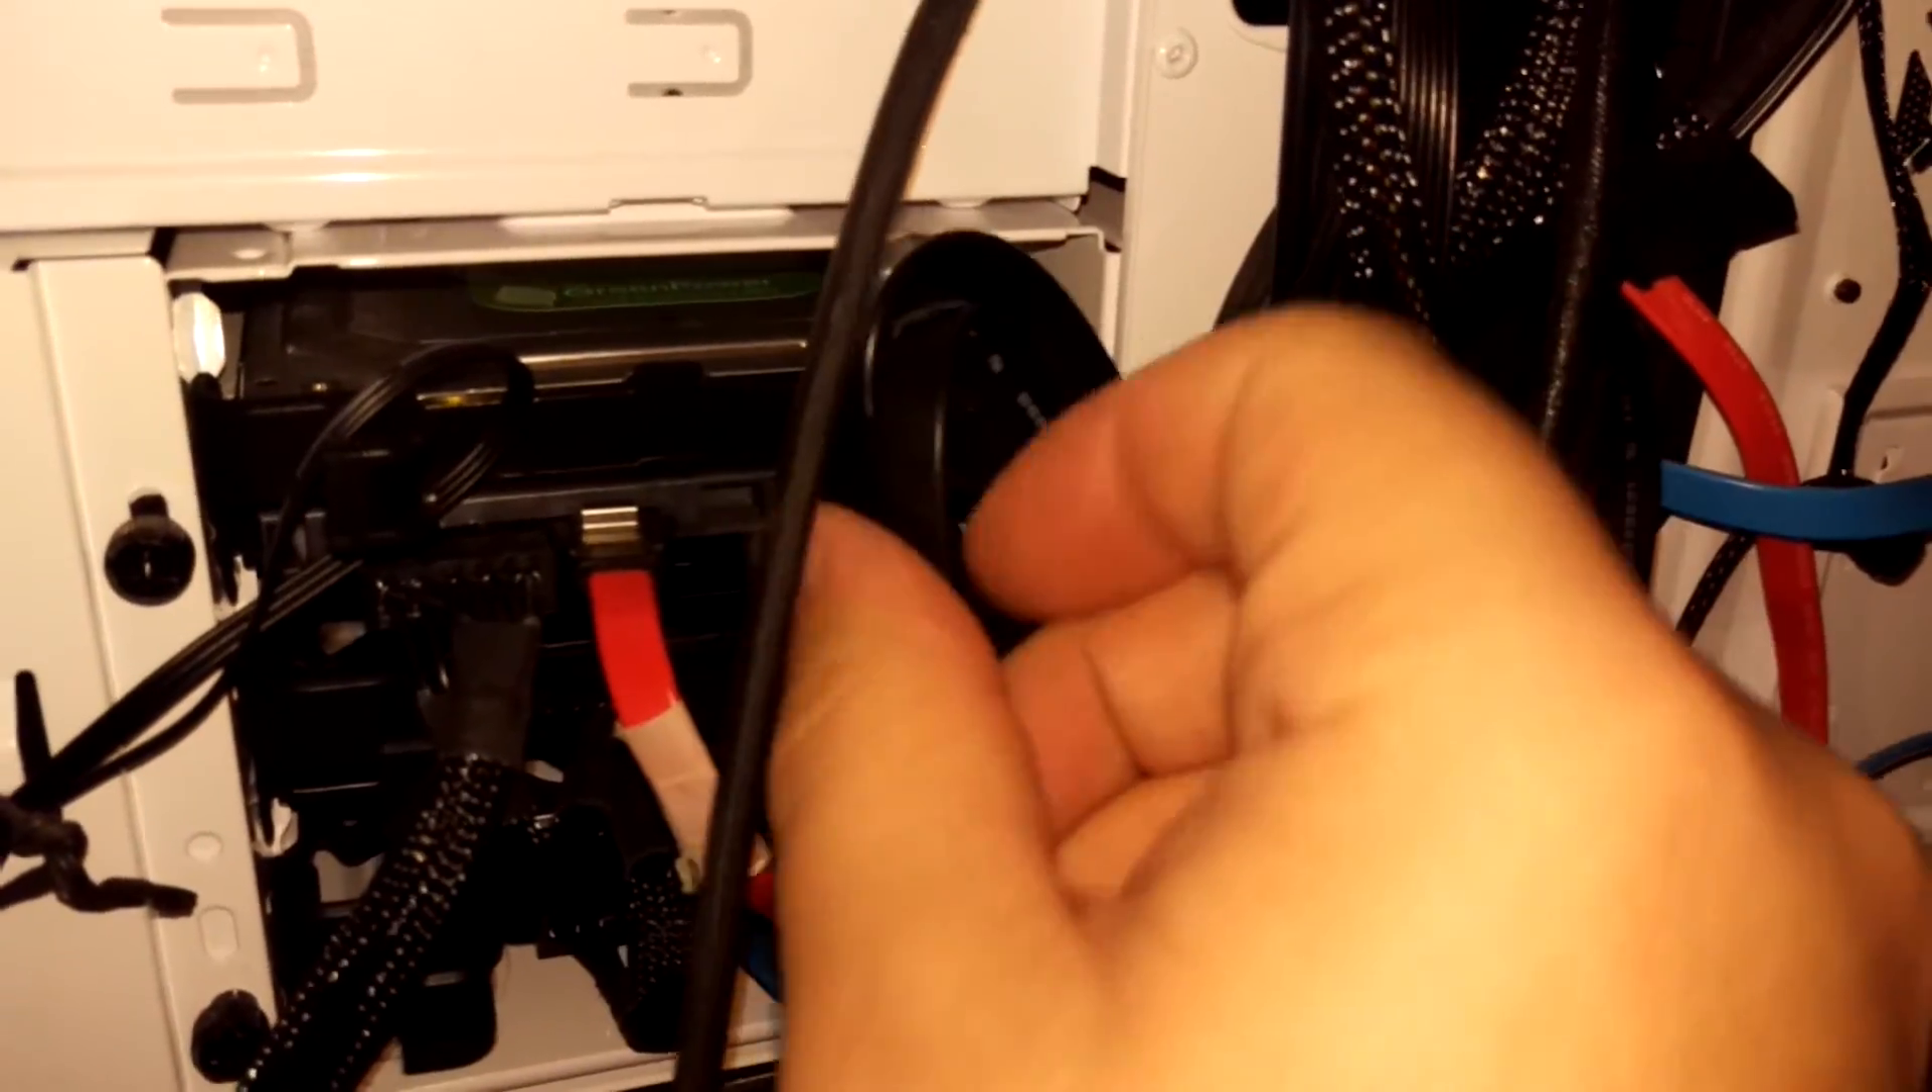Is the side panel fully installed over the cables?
No.